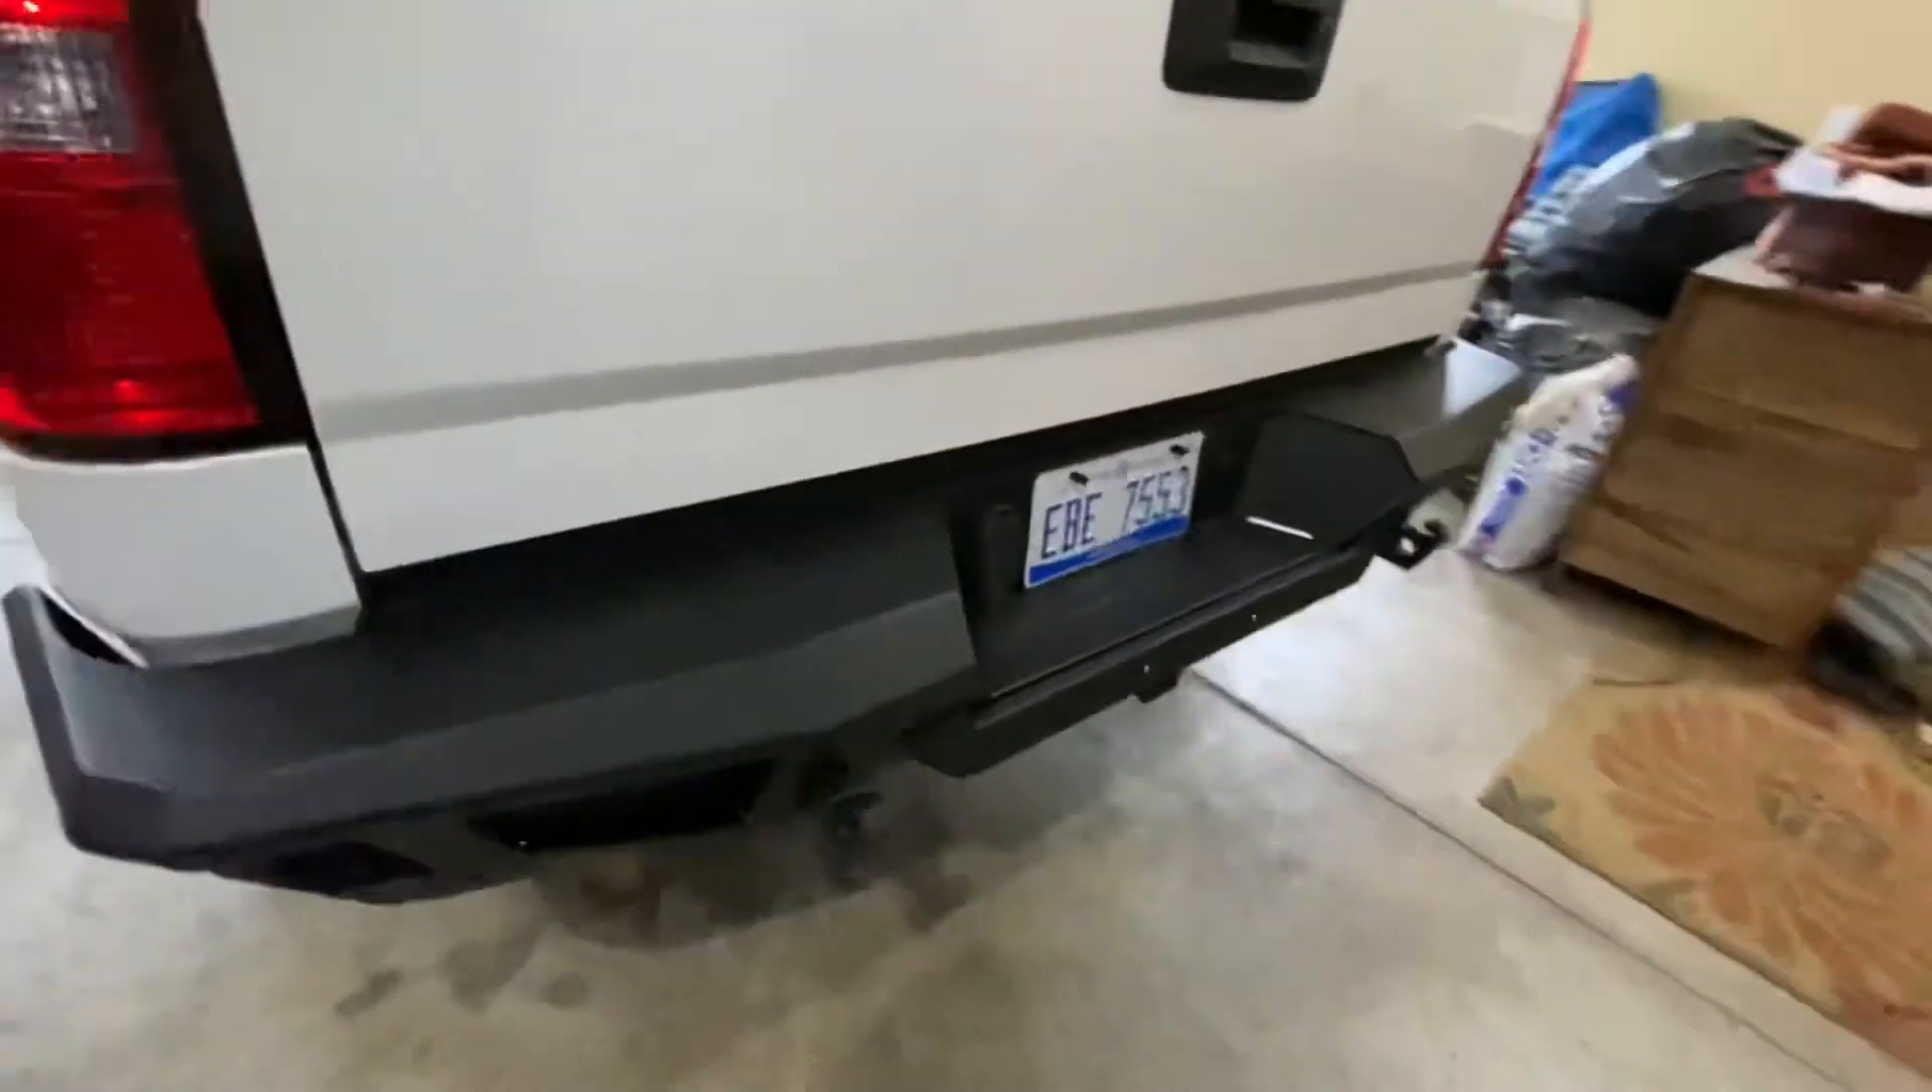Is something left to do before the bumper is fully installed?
No.